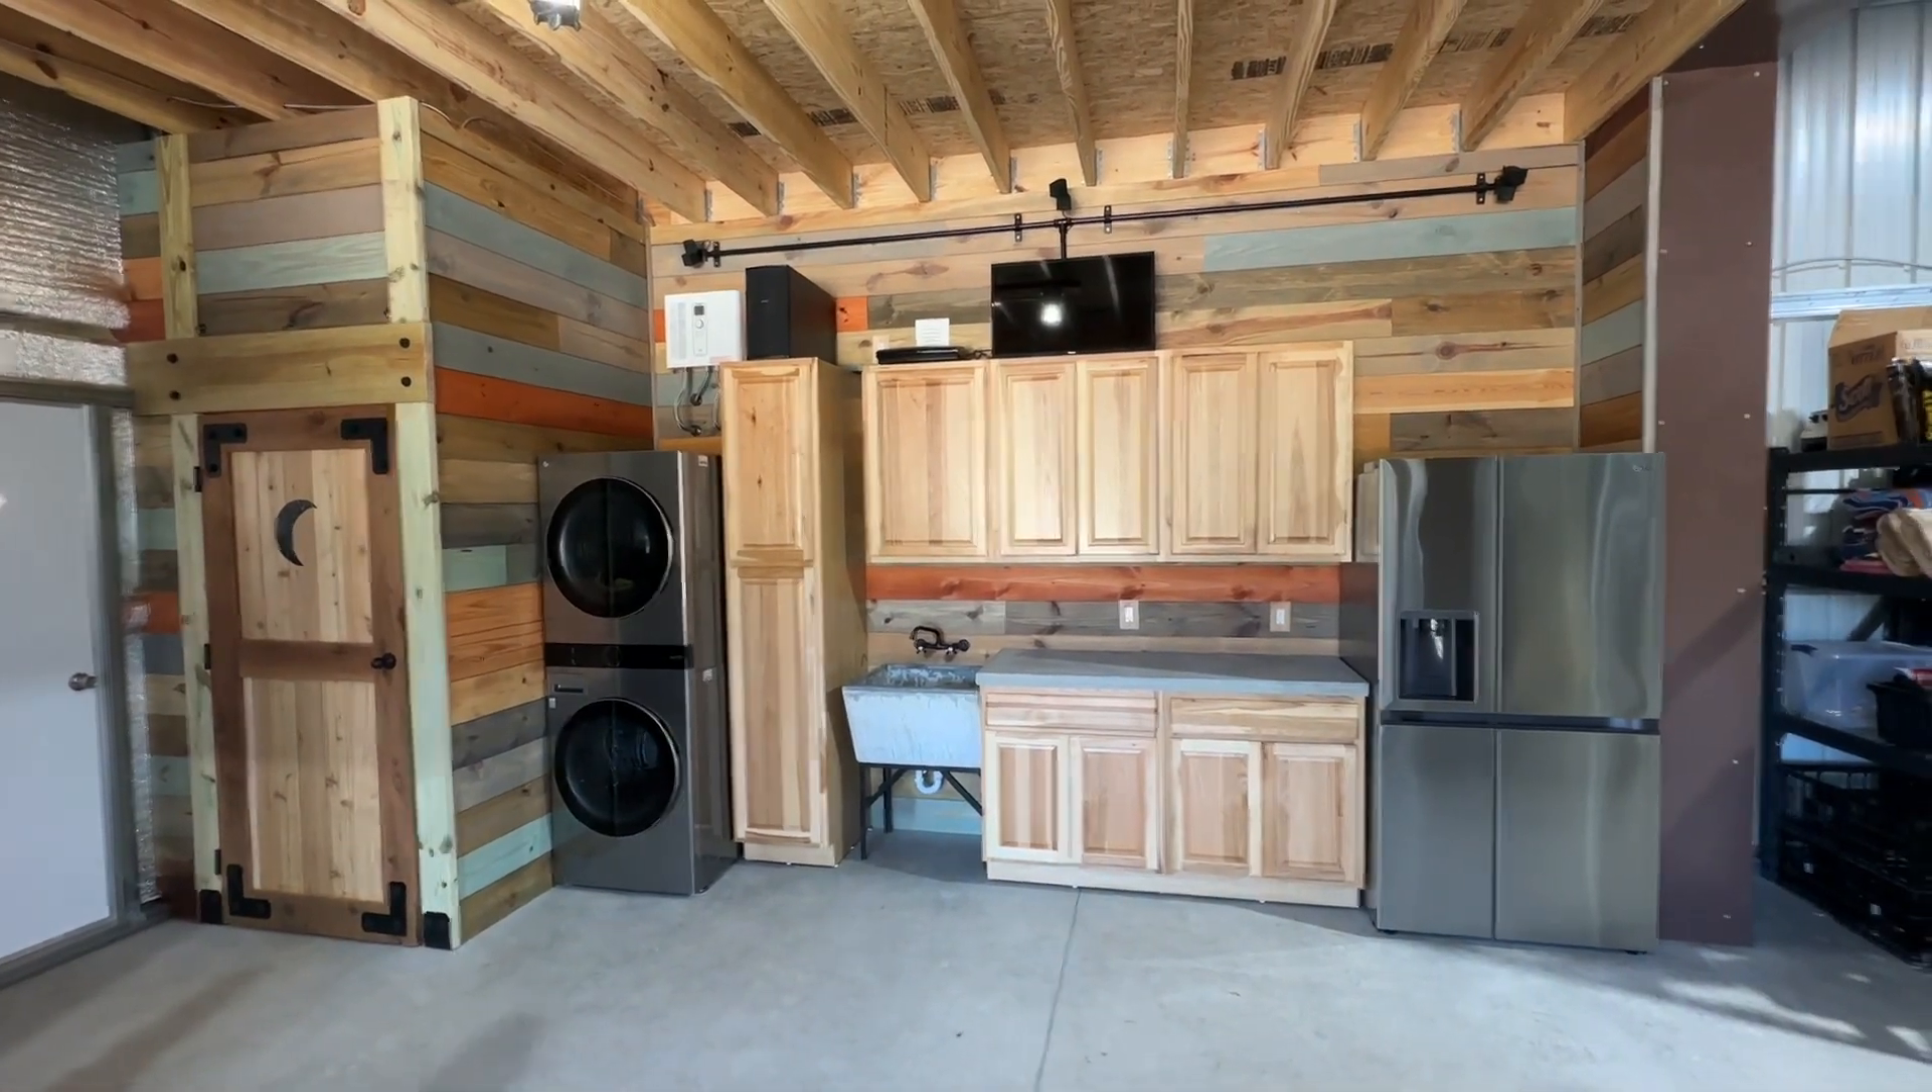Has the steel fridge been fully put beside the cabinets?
Yes.